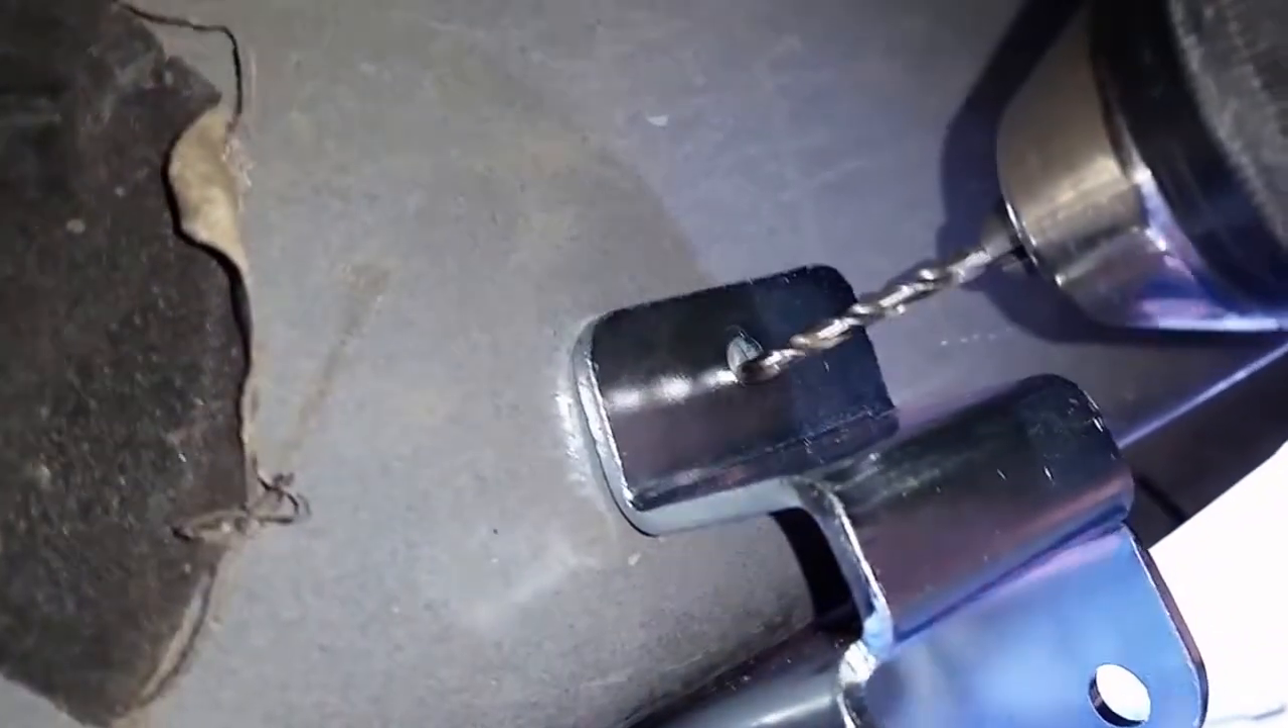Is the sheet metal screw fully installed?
No.